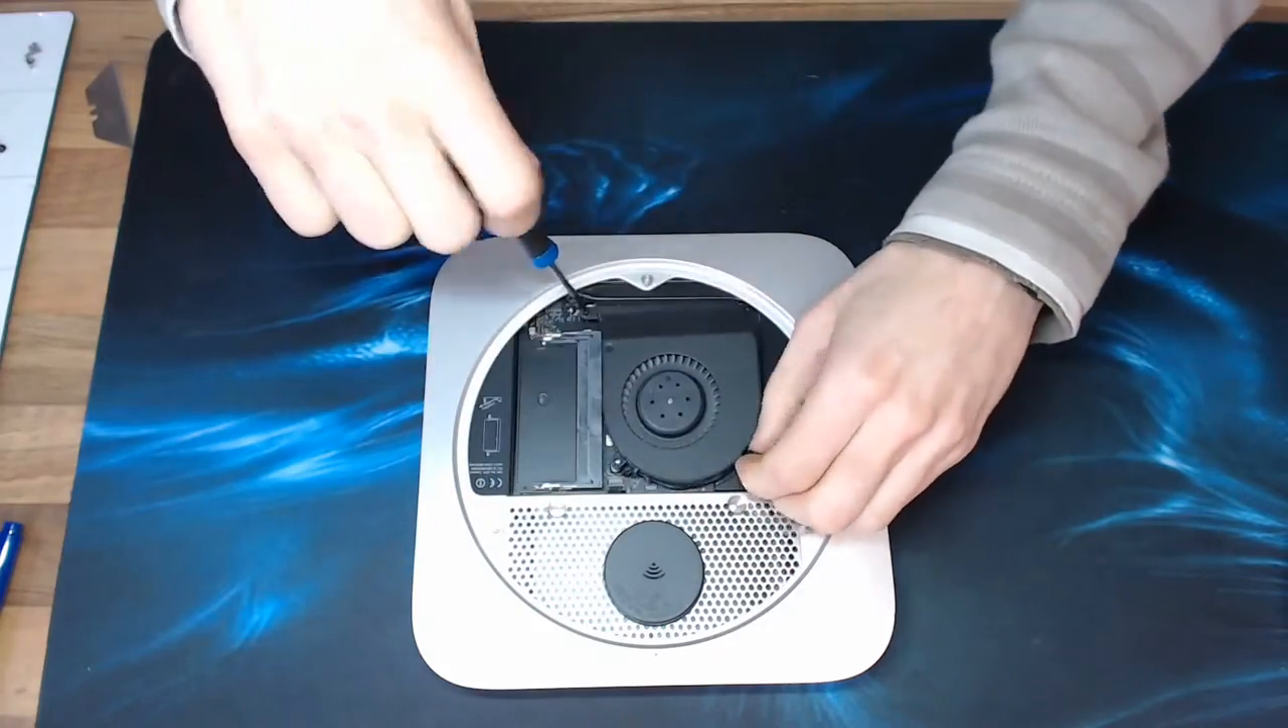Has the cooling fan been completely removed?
No.